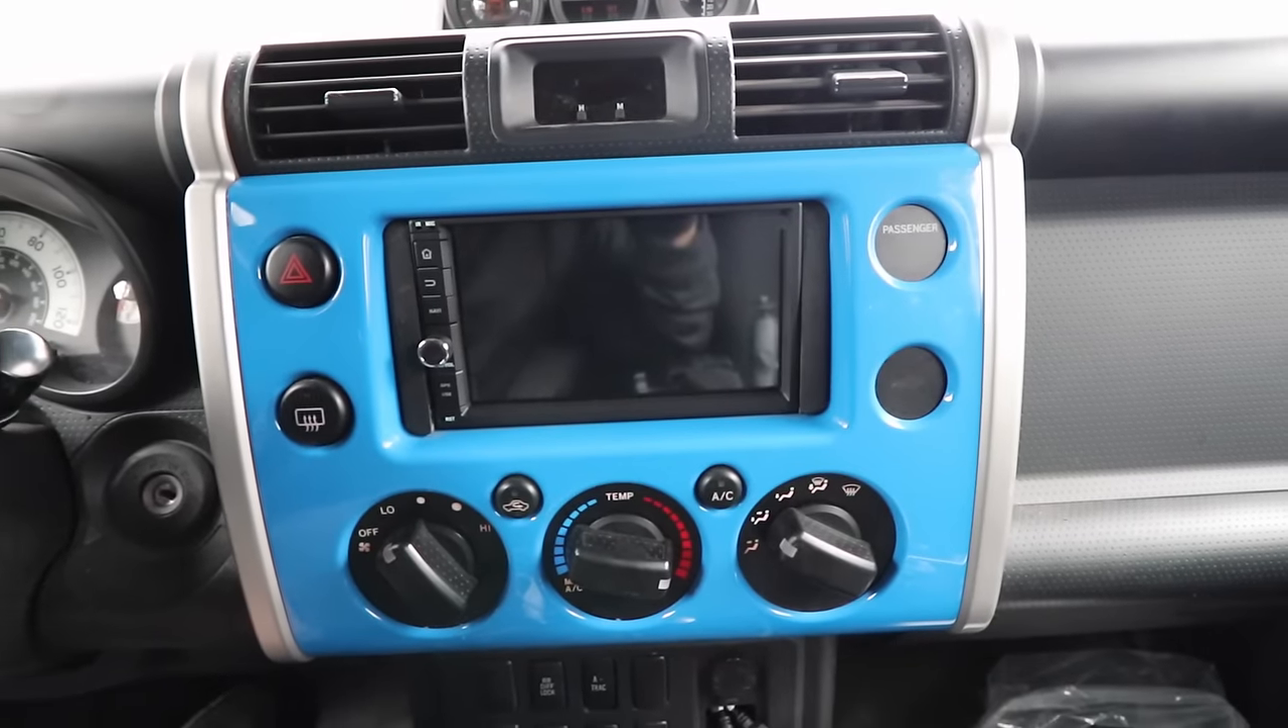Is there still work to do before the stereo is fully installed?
No.